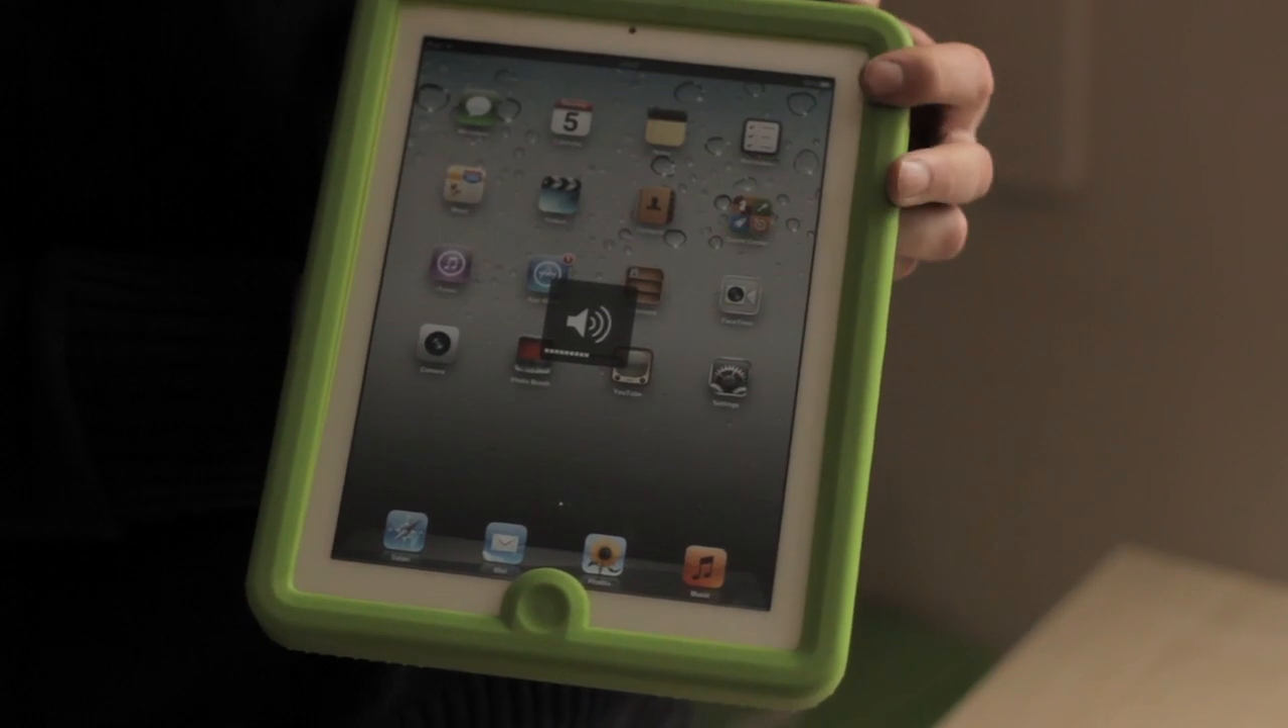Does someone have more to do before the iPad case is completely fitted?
No.